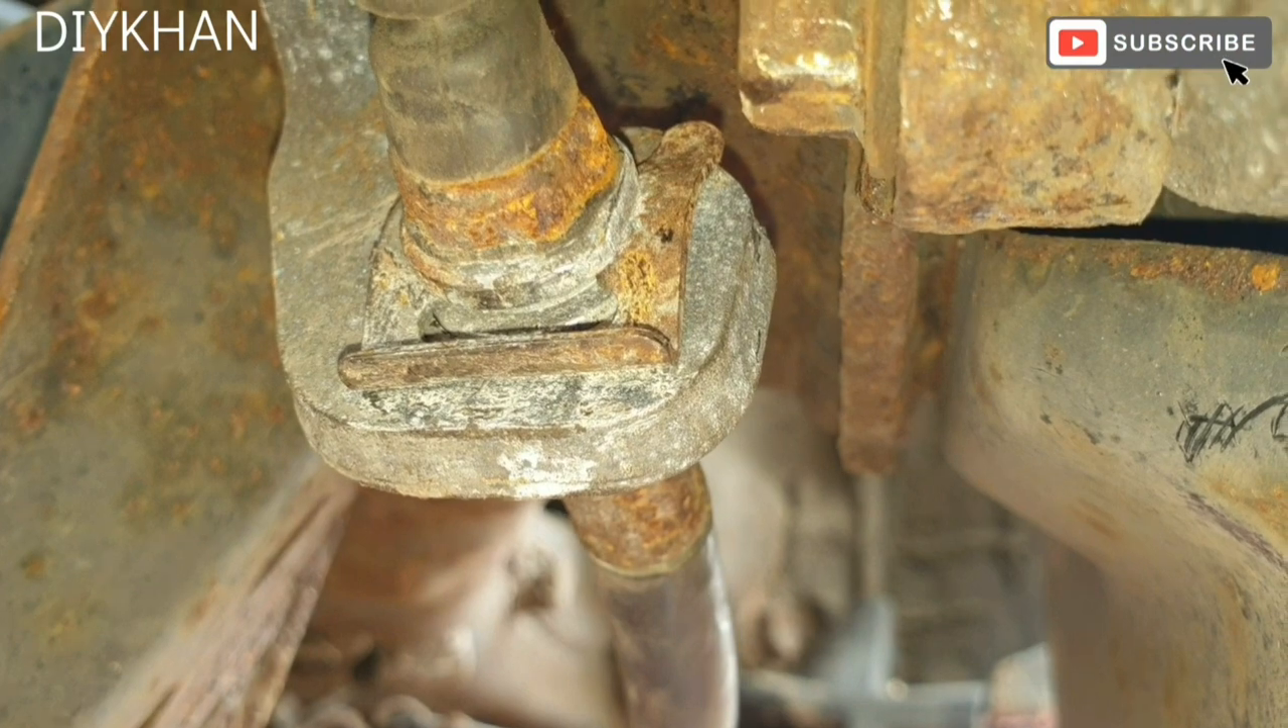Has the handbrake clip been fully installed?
Yes.